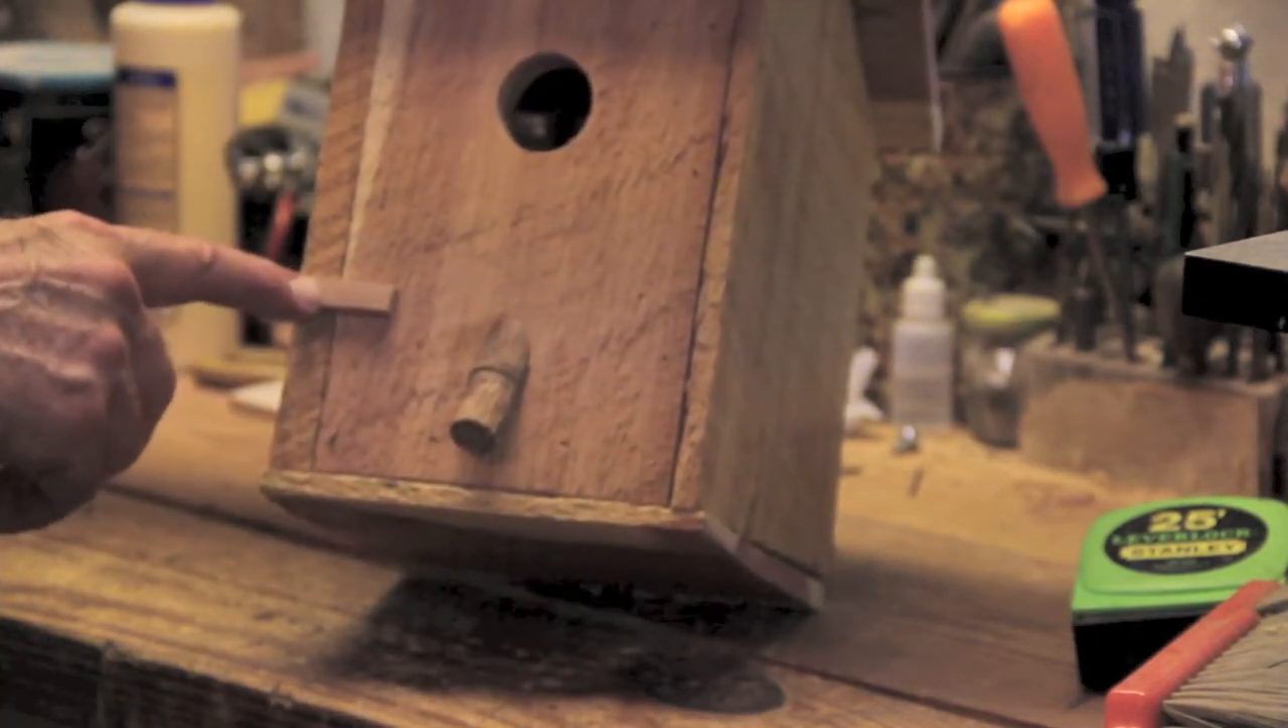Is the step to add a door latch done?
Yes.